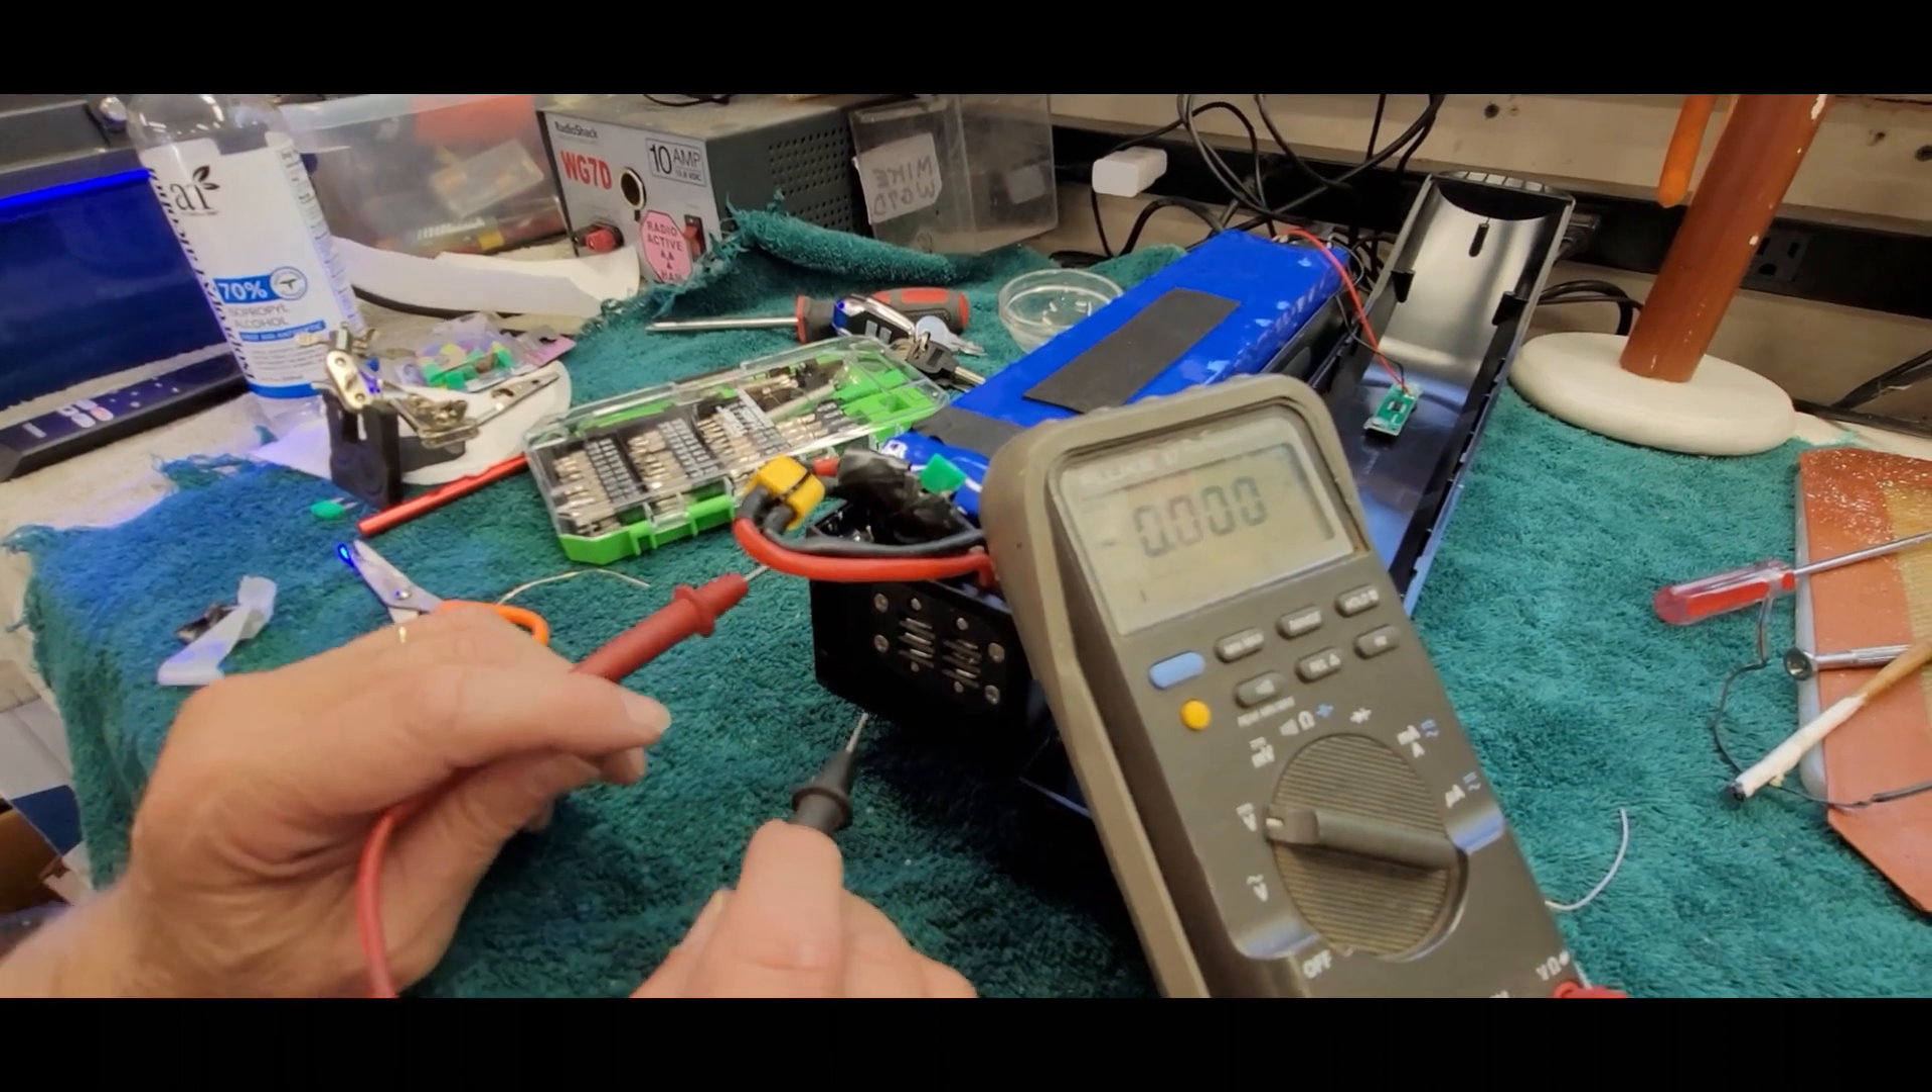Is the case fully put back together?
No.